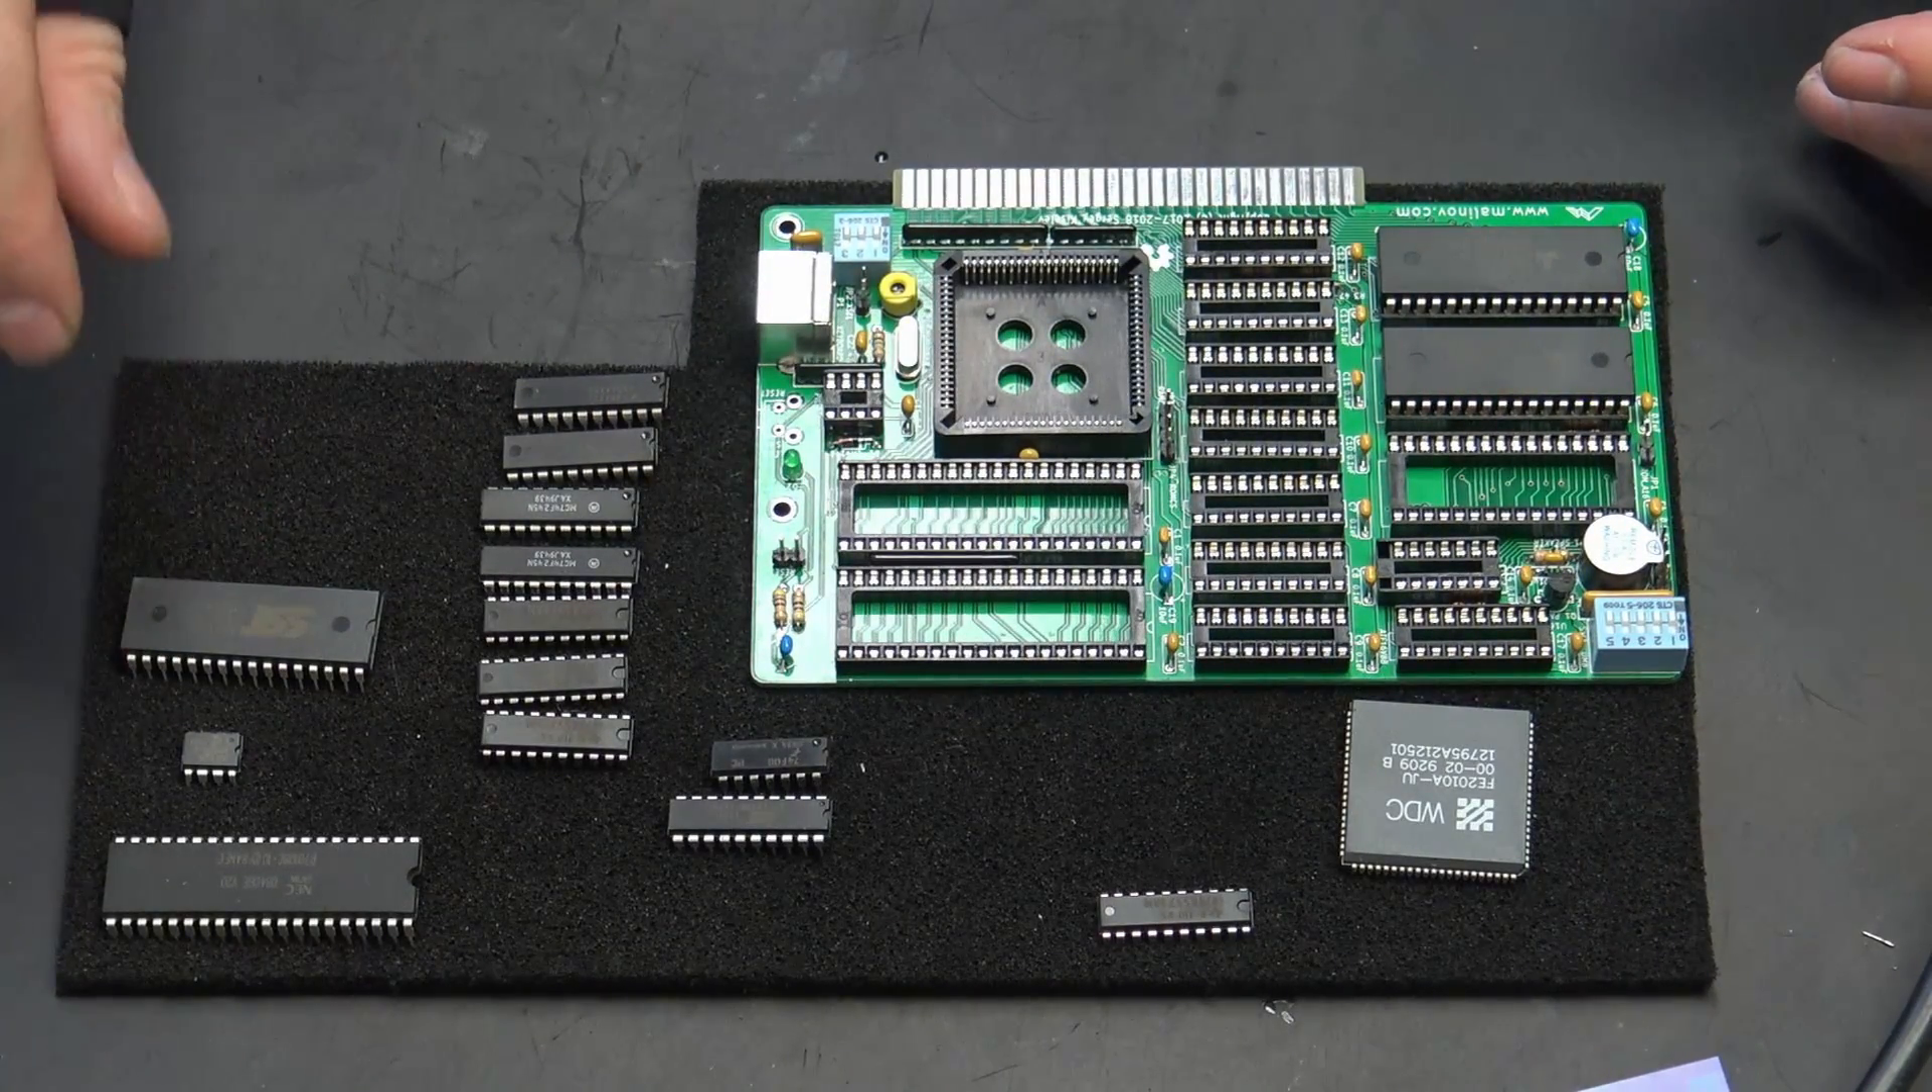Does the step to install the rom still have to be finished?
Yes.